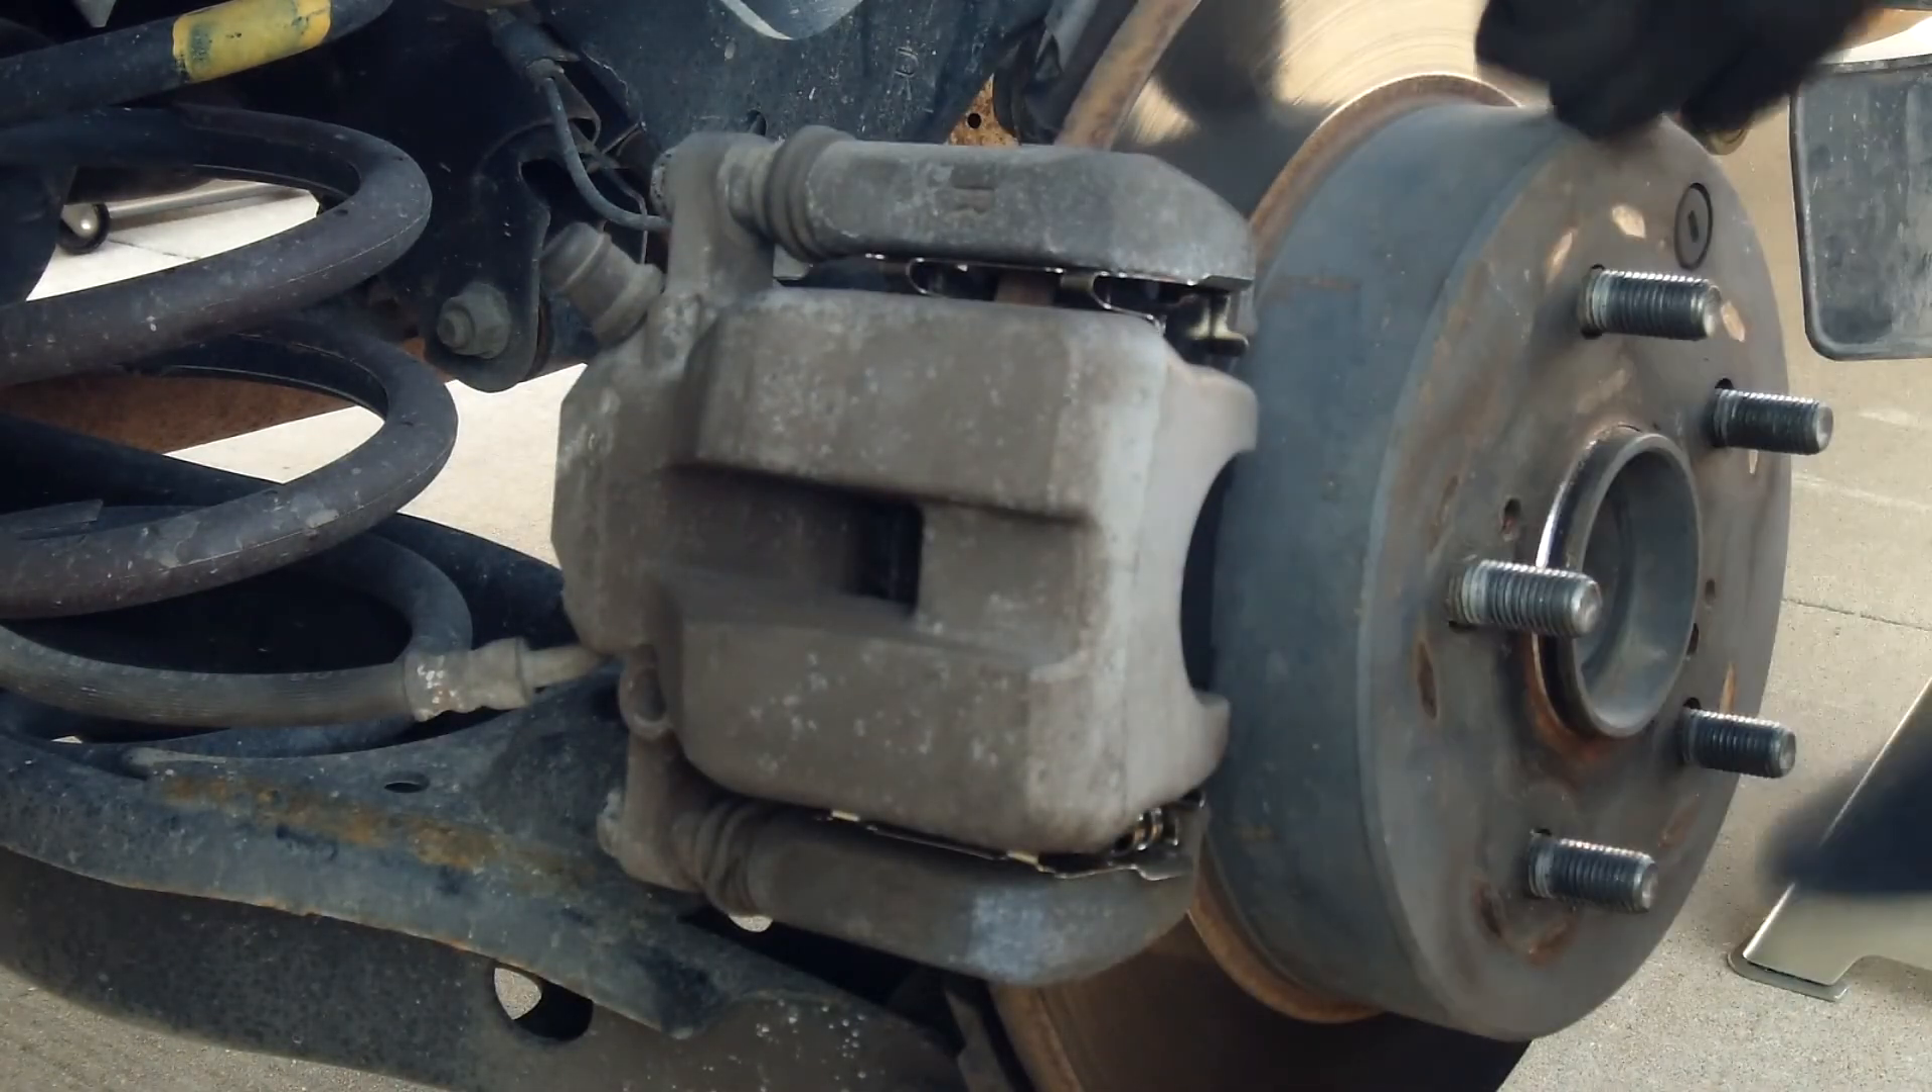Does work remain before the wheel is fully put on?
Yes.